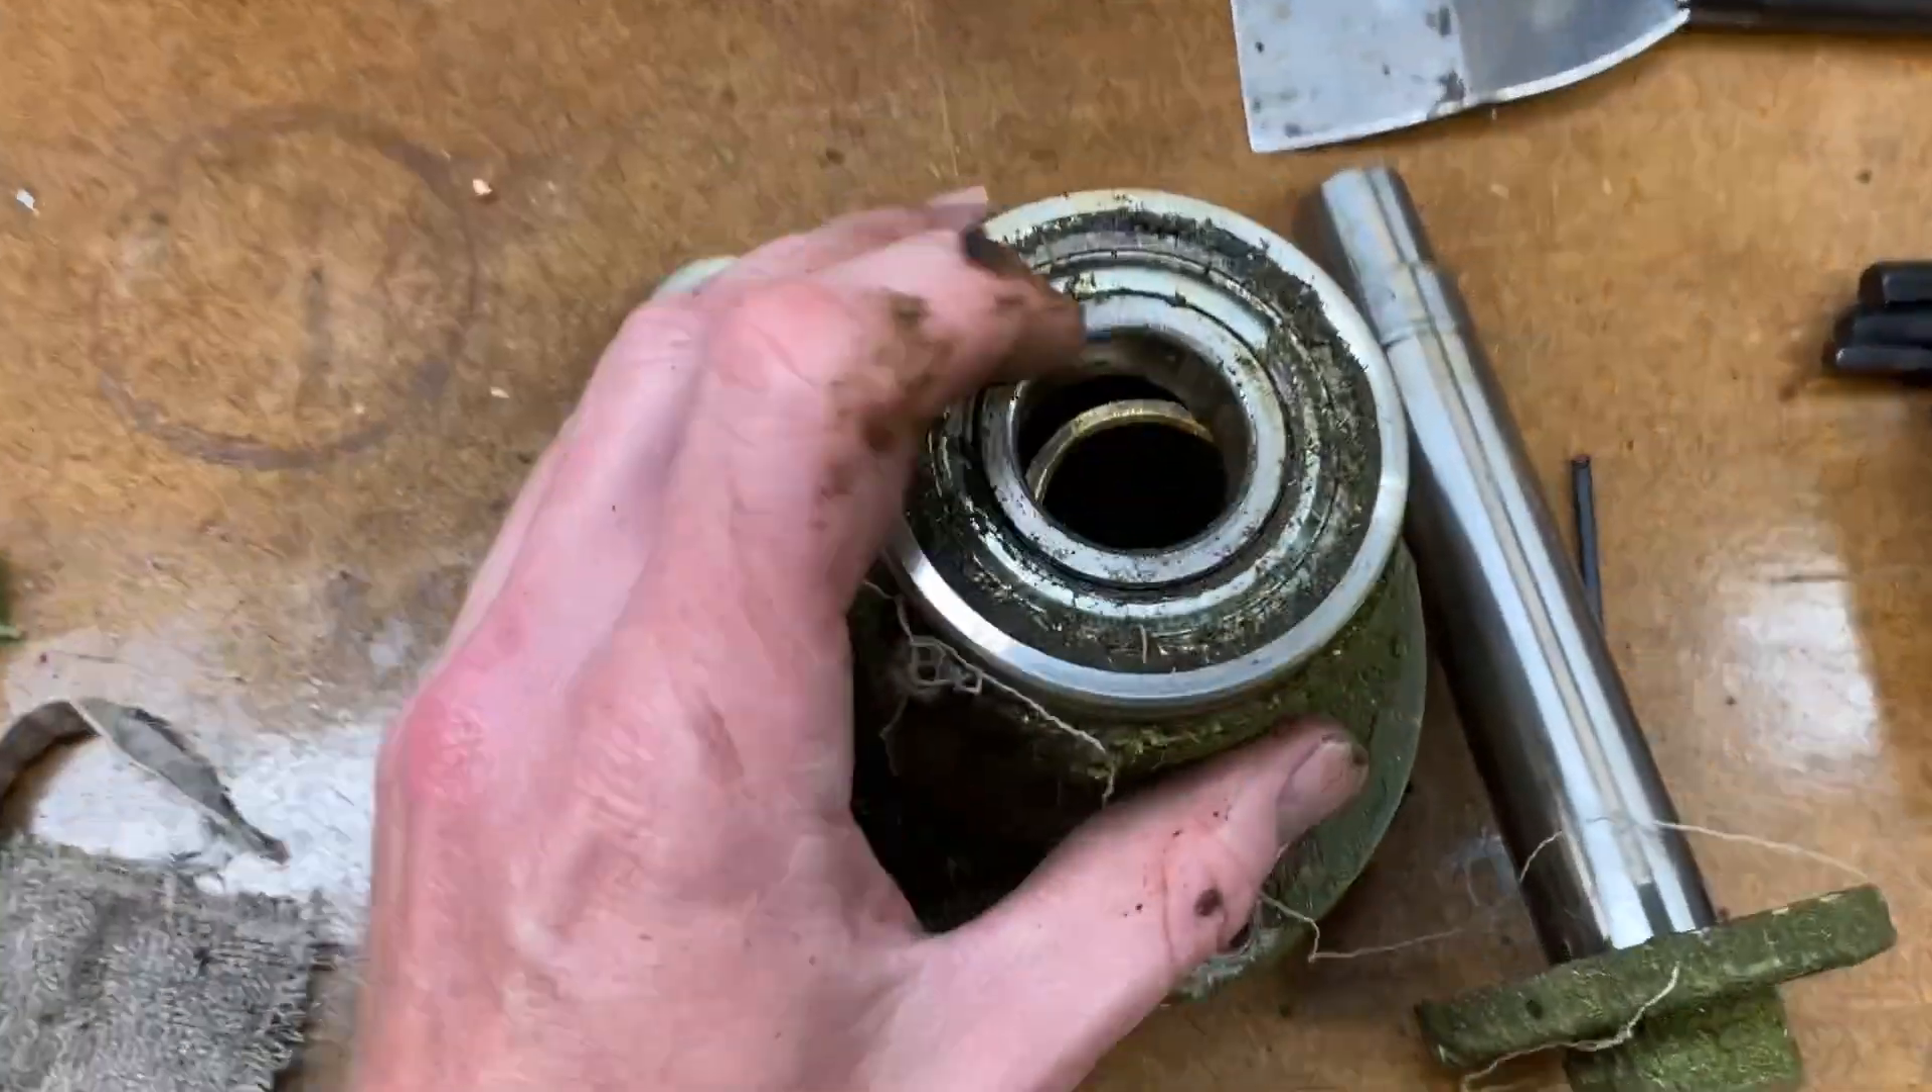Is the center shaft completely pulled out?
Yes.